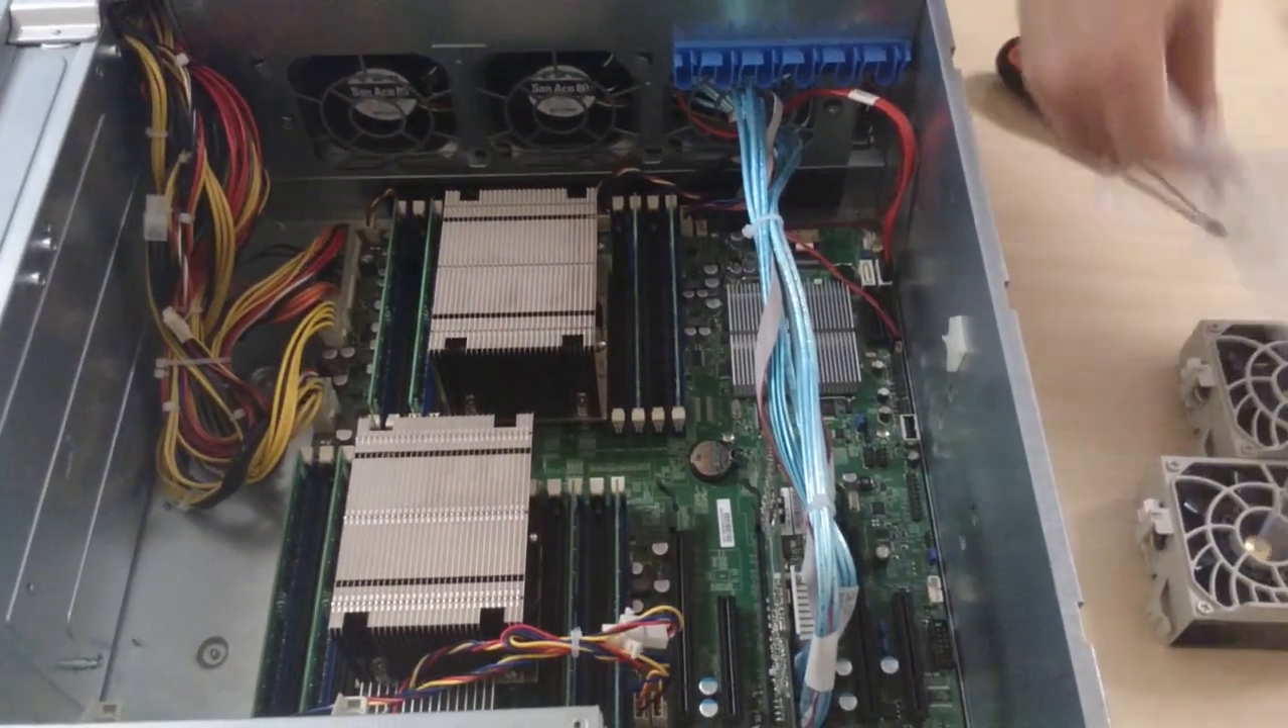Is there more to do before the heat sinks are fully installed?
No.